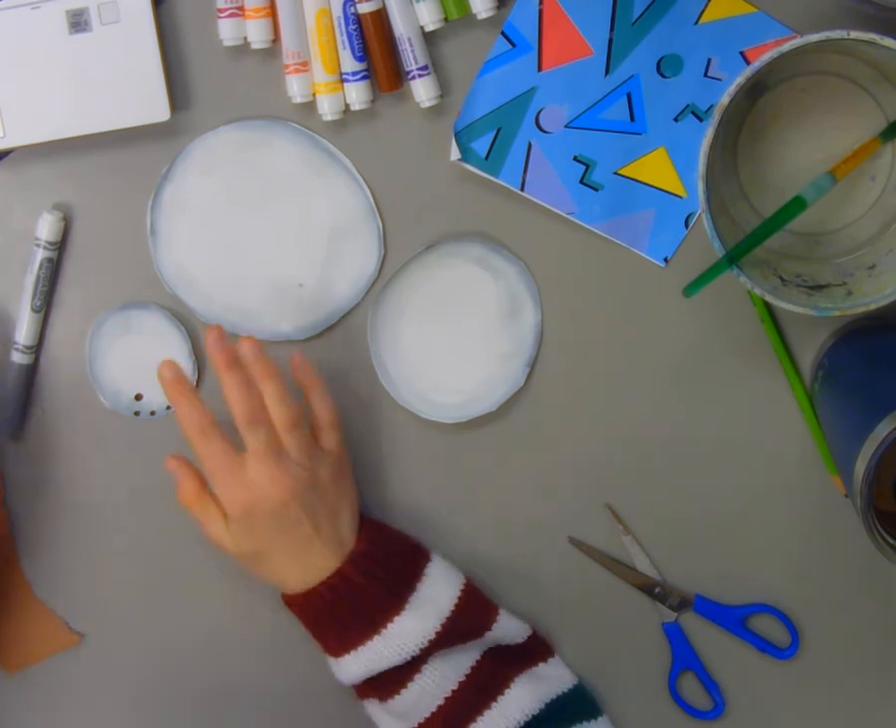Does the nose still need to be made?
Yes.